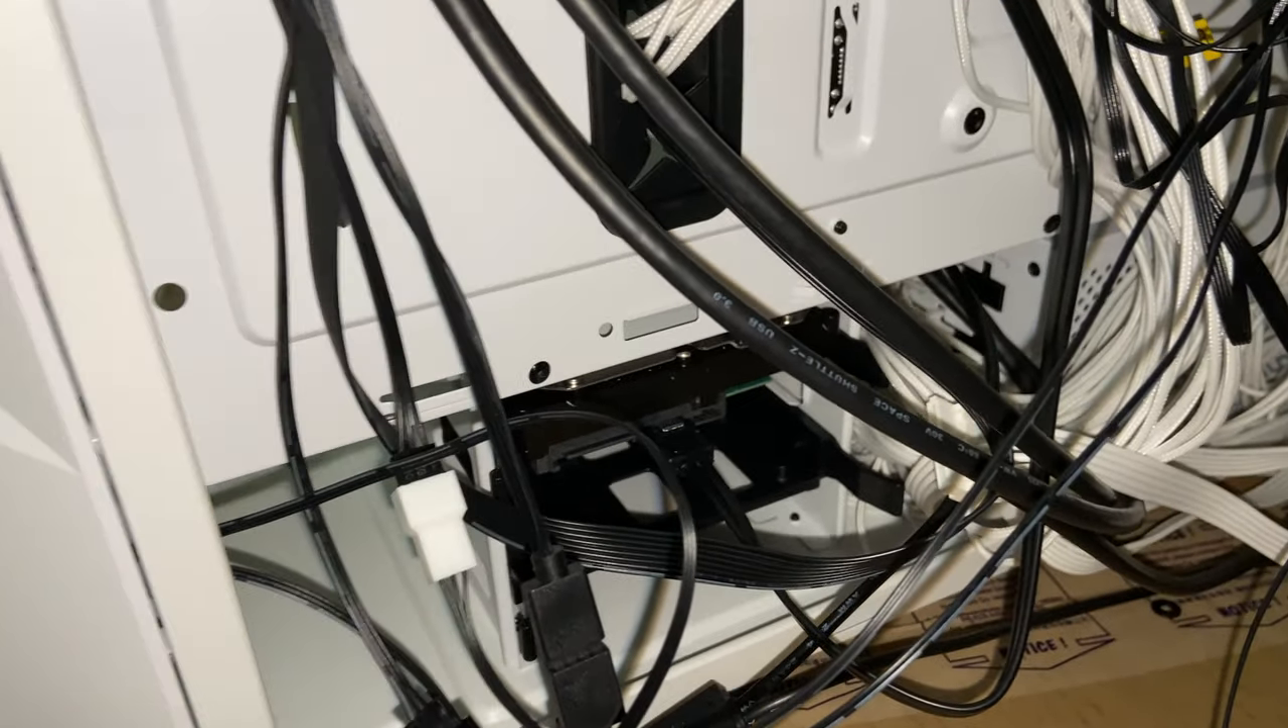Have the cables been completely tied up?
No.